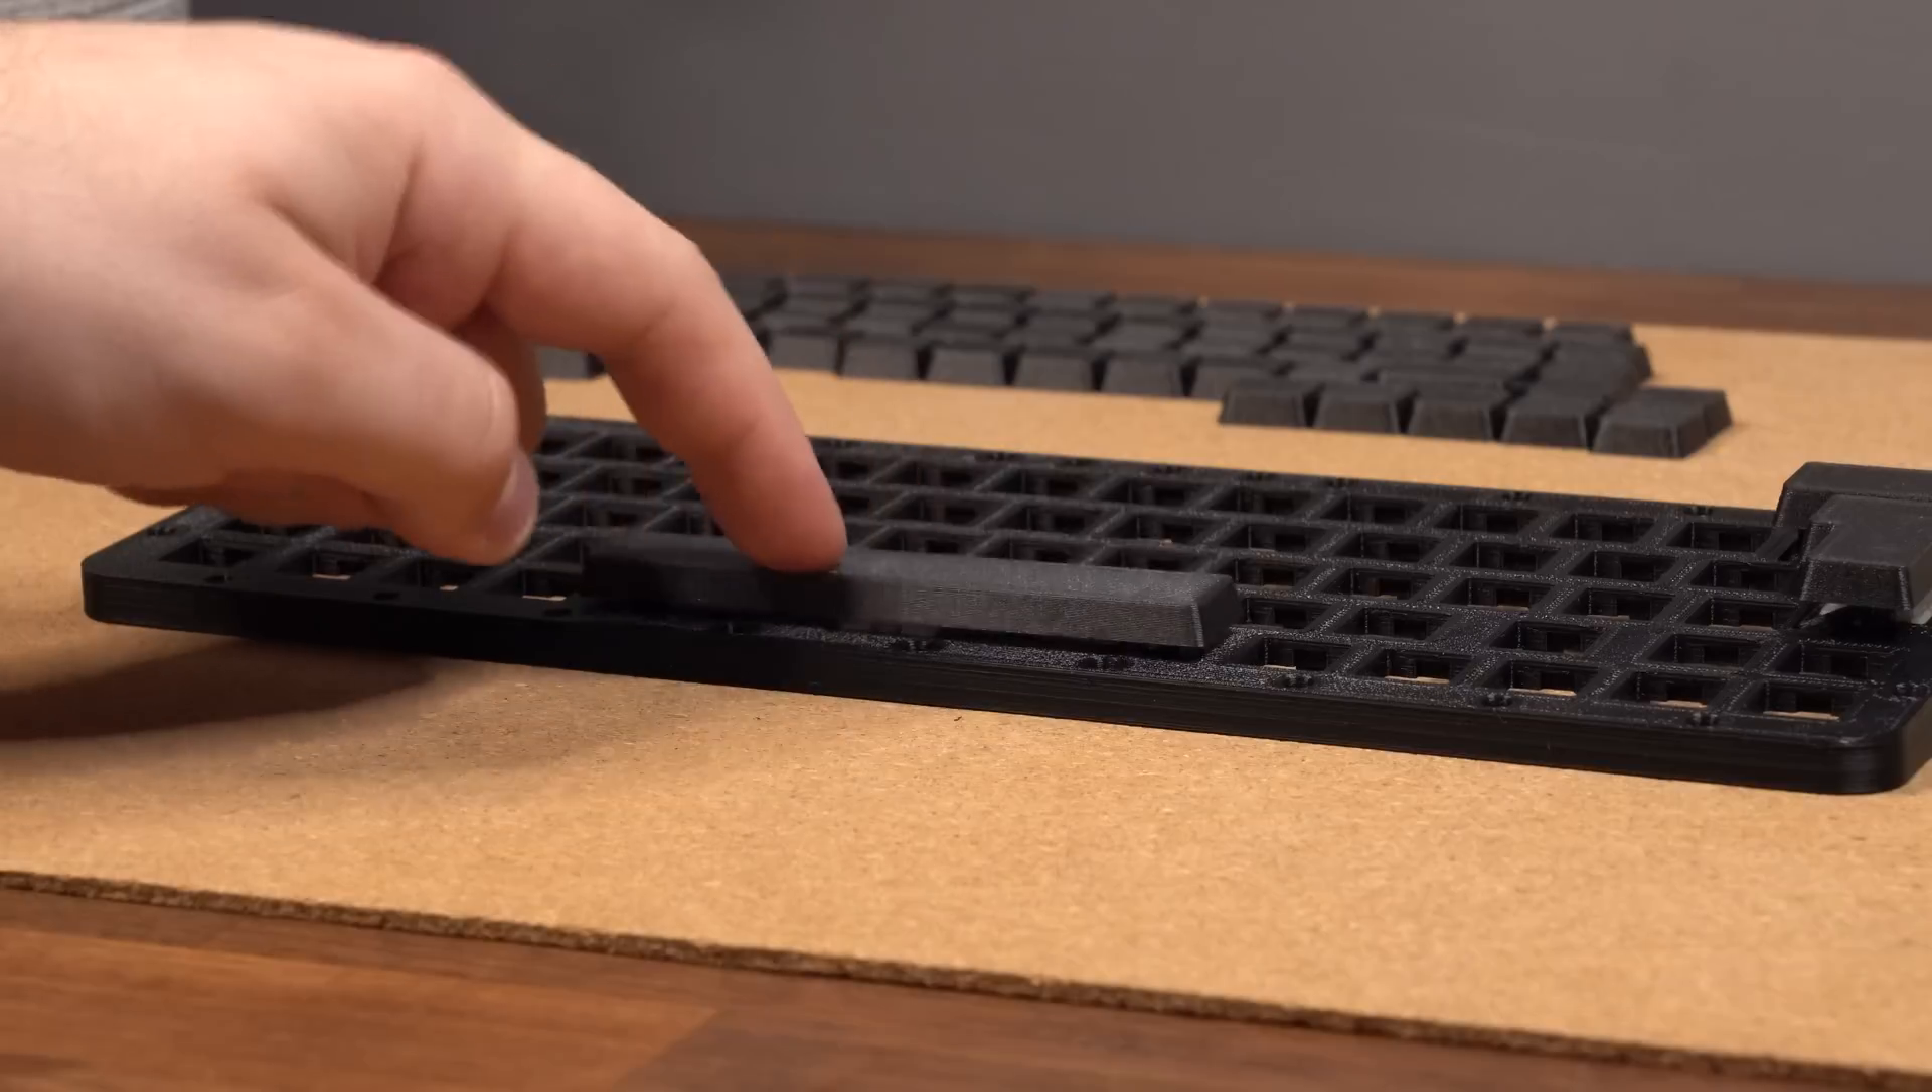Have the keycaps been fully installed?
No.